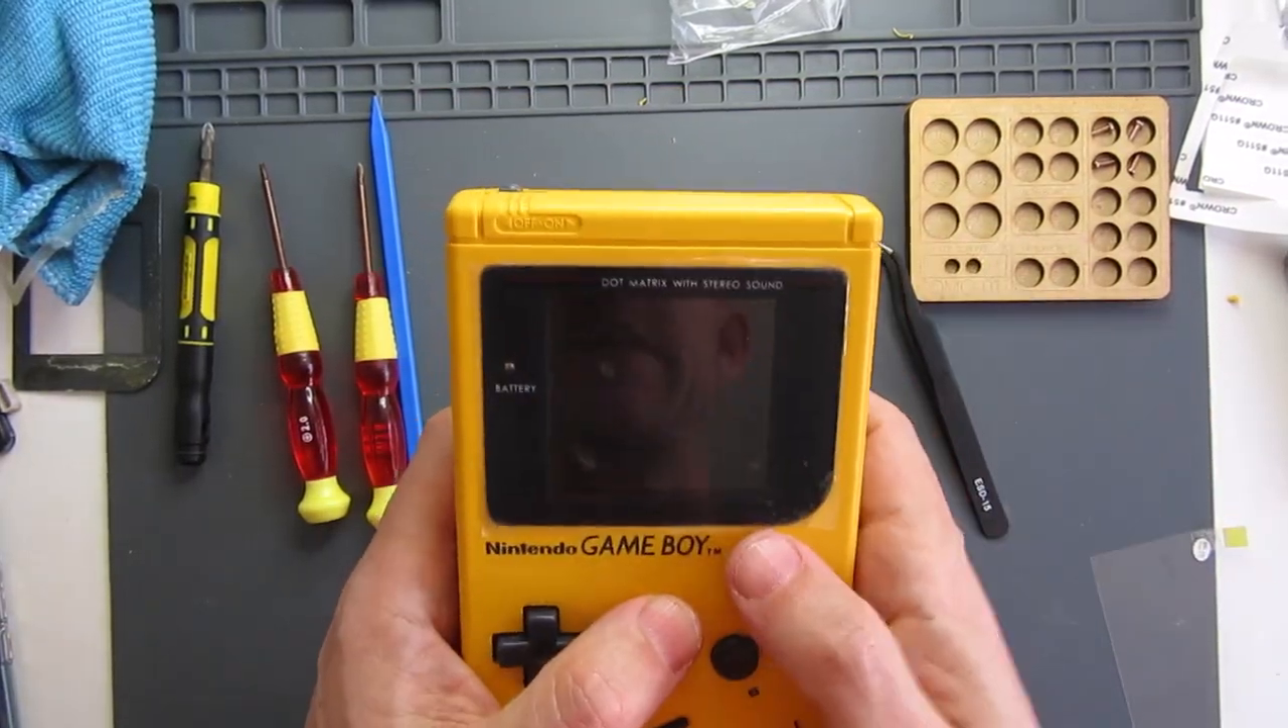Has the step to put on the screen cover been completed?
Yes.